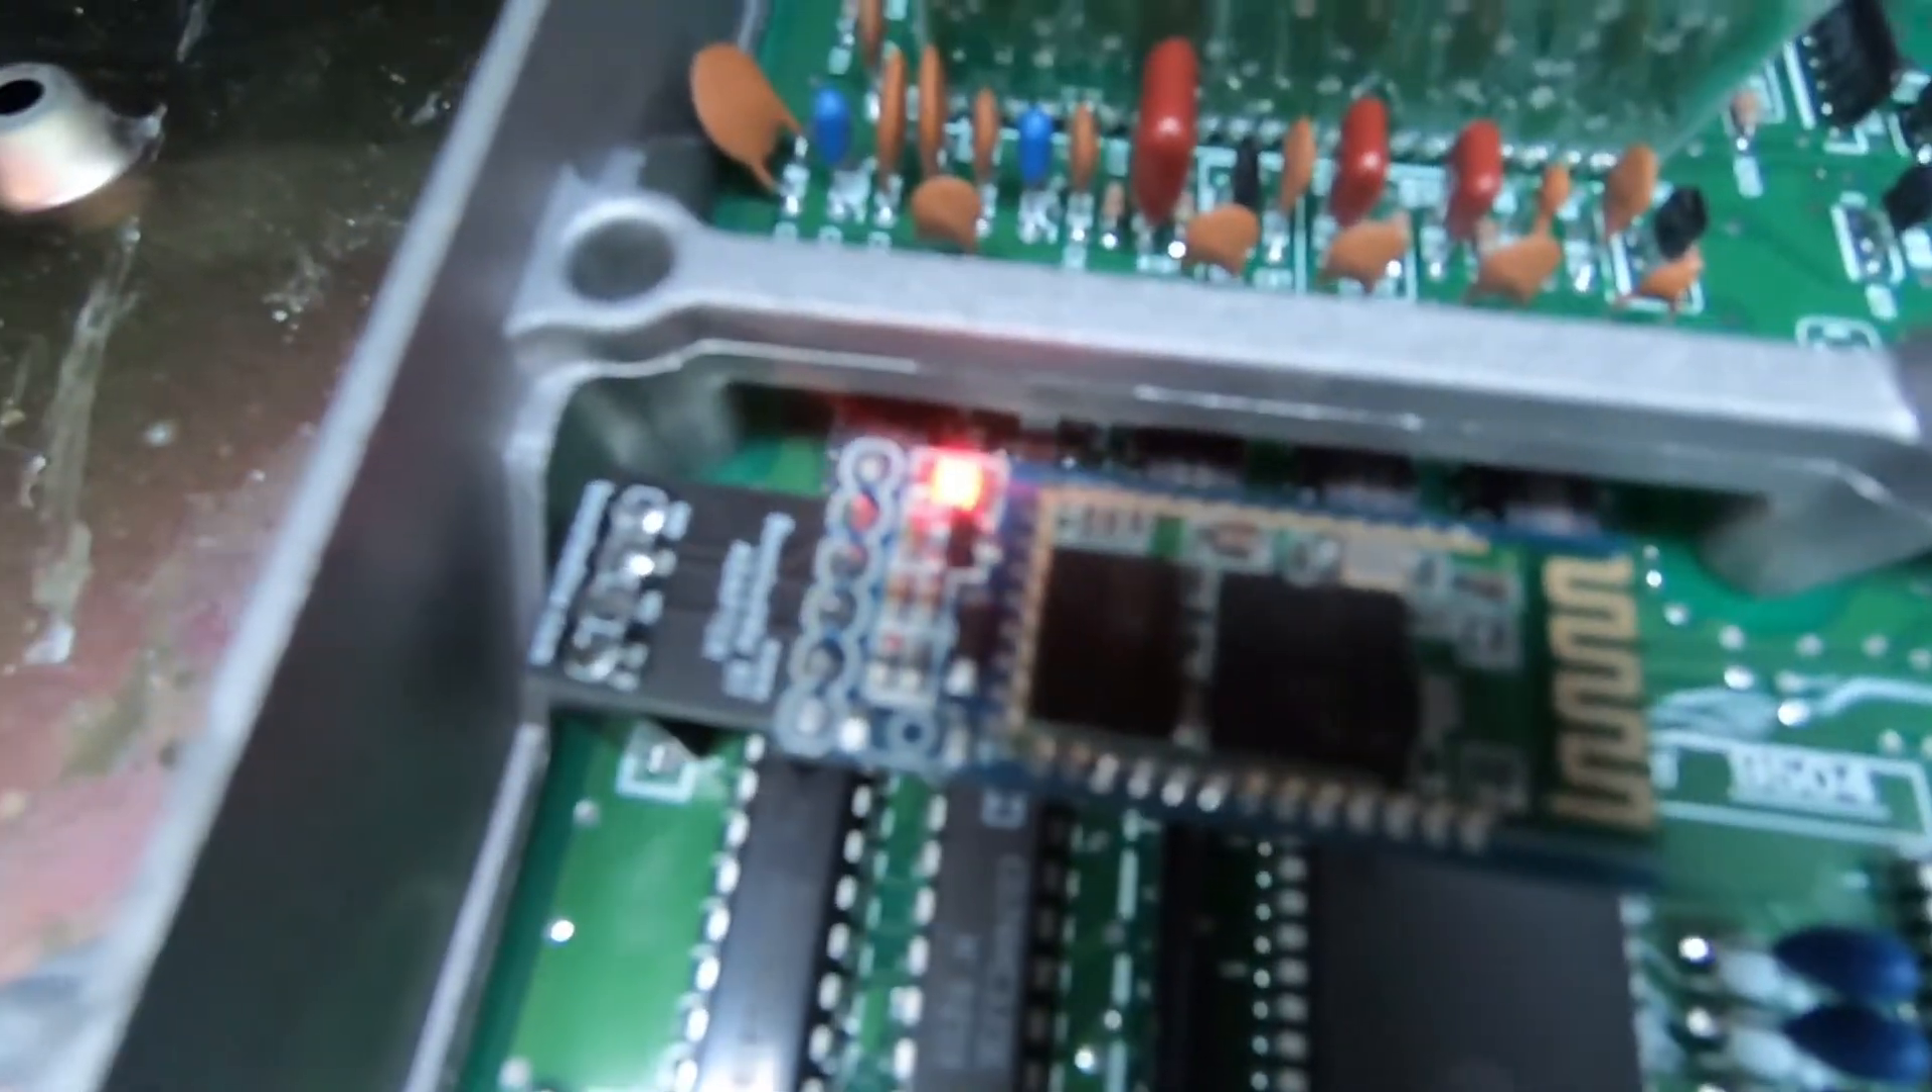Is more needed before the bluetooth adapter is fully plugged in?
No.